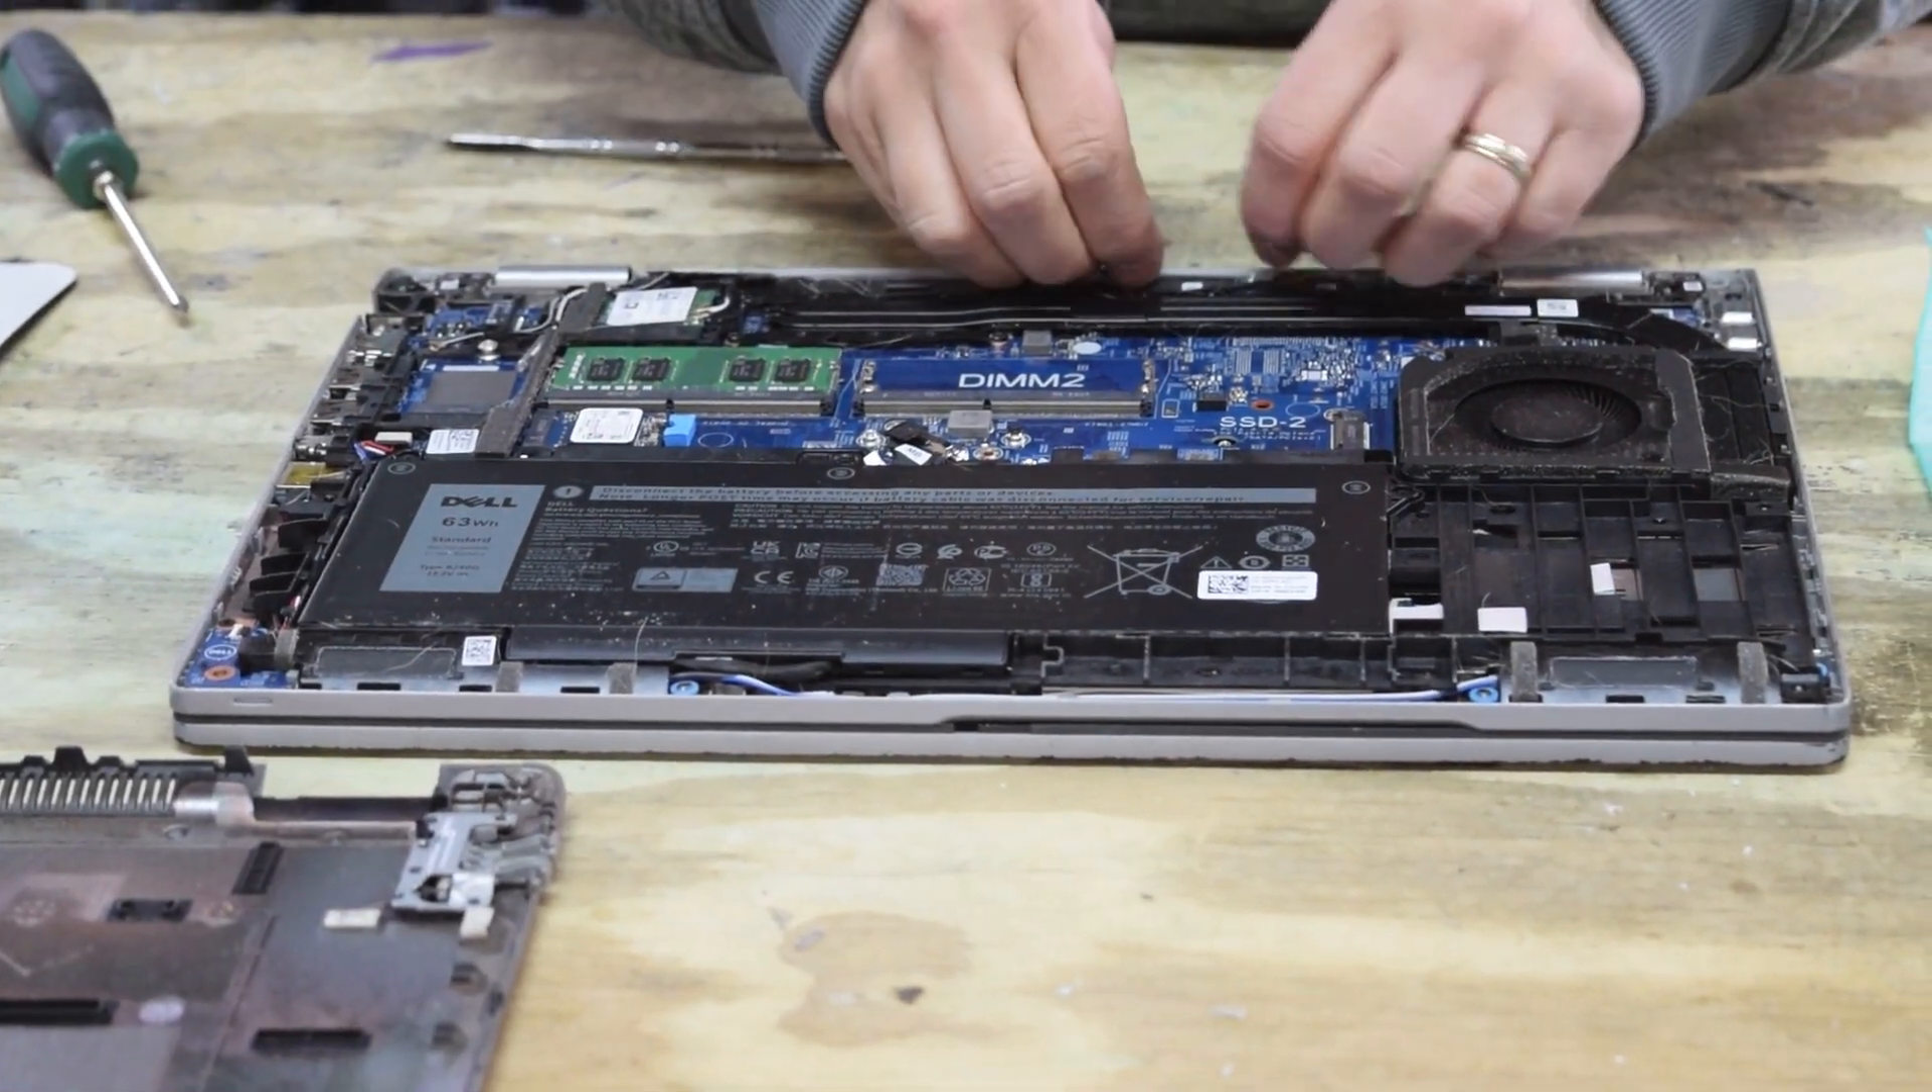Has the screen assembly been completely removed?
No.